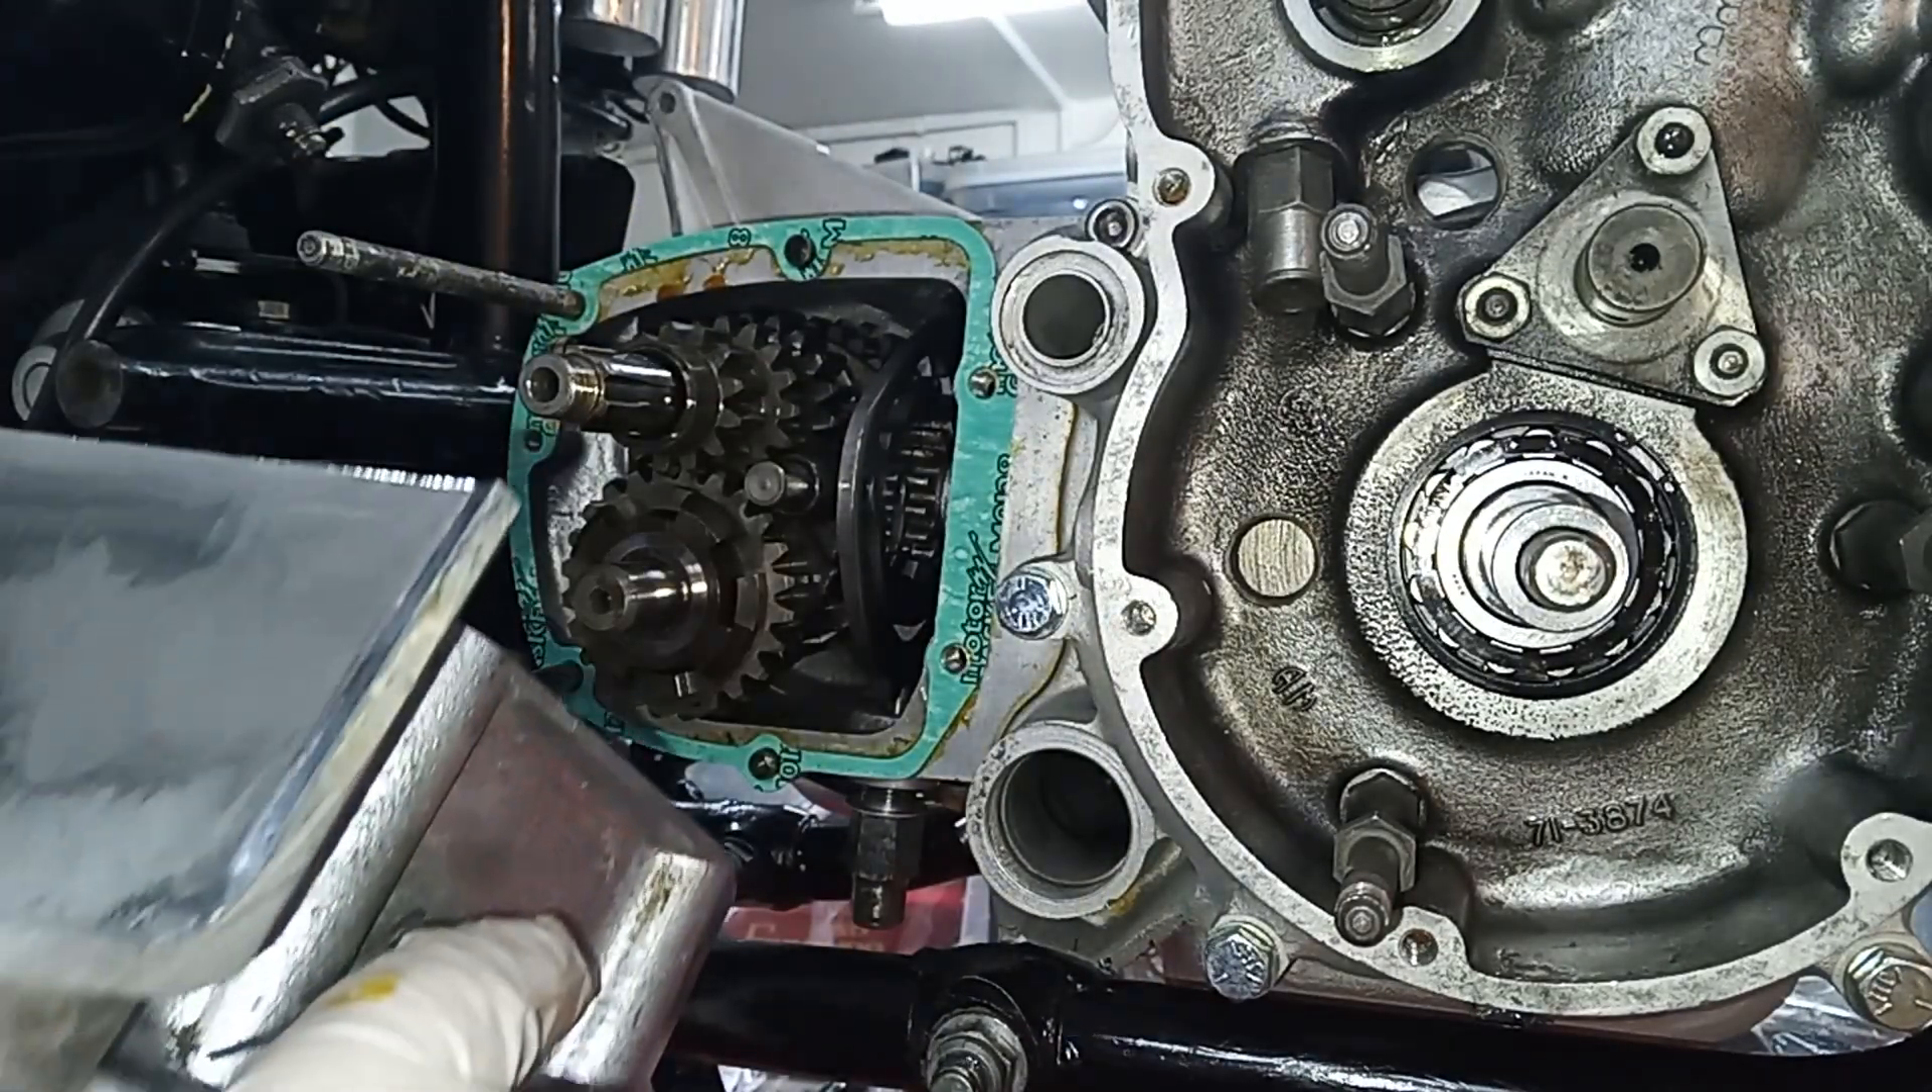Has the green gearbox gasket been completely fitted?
Yes.